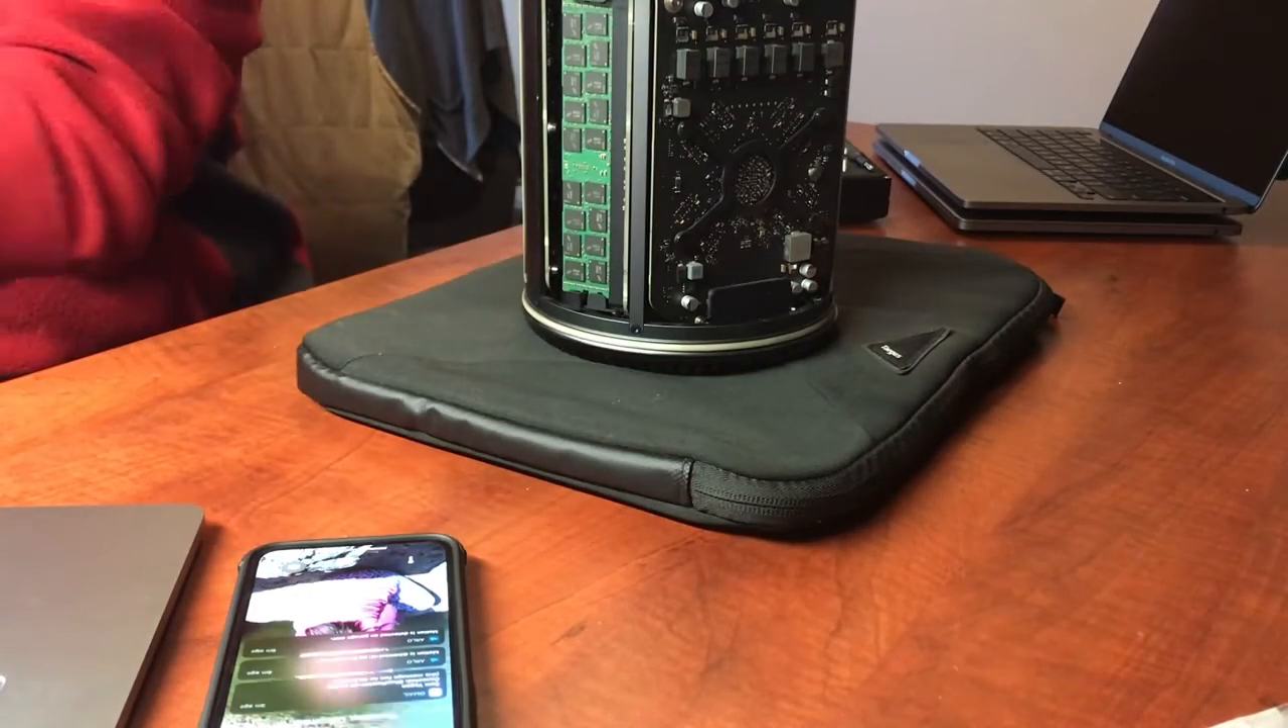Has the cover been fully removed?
Yes.